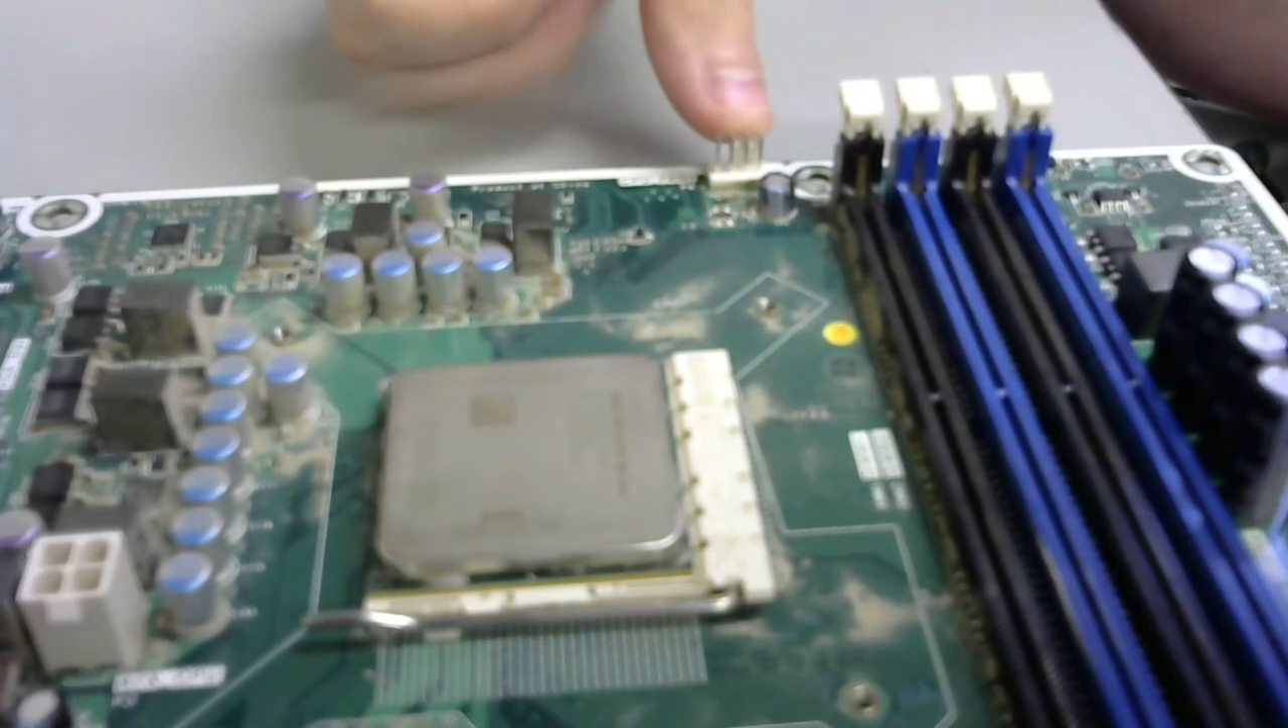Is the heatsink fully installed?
No.